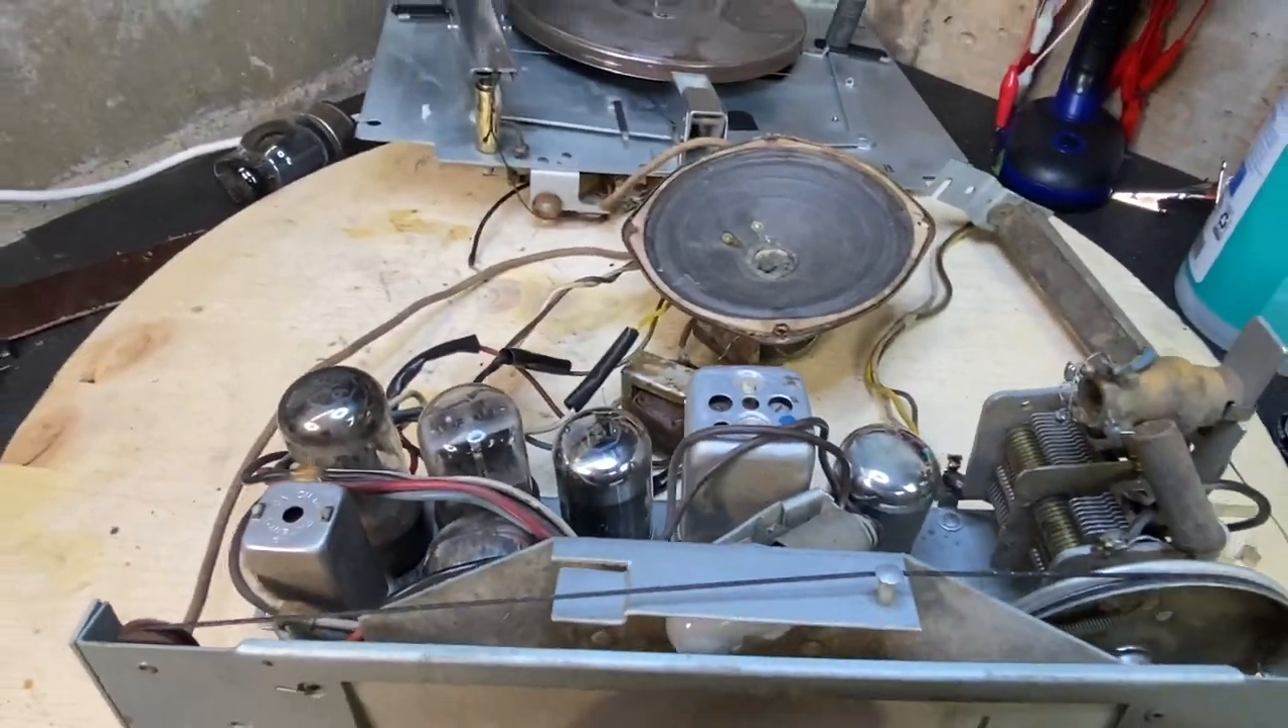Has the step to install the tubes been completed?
Yes.